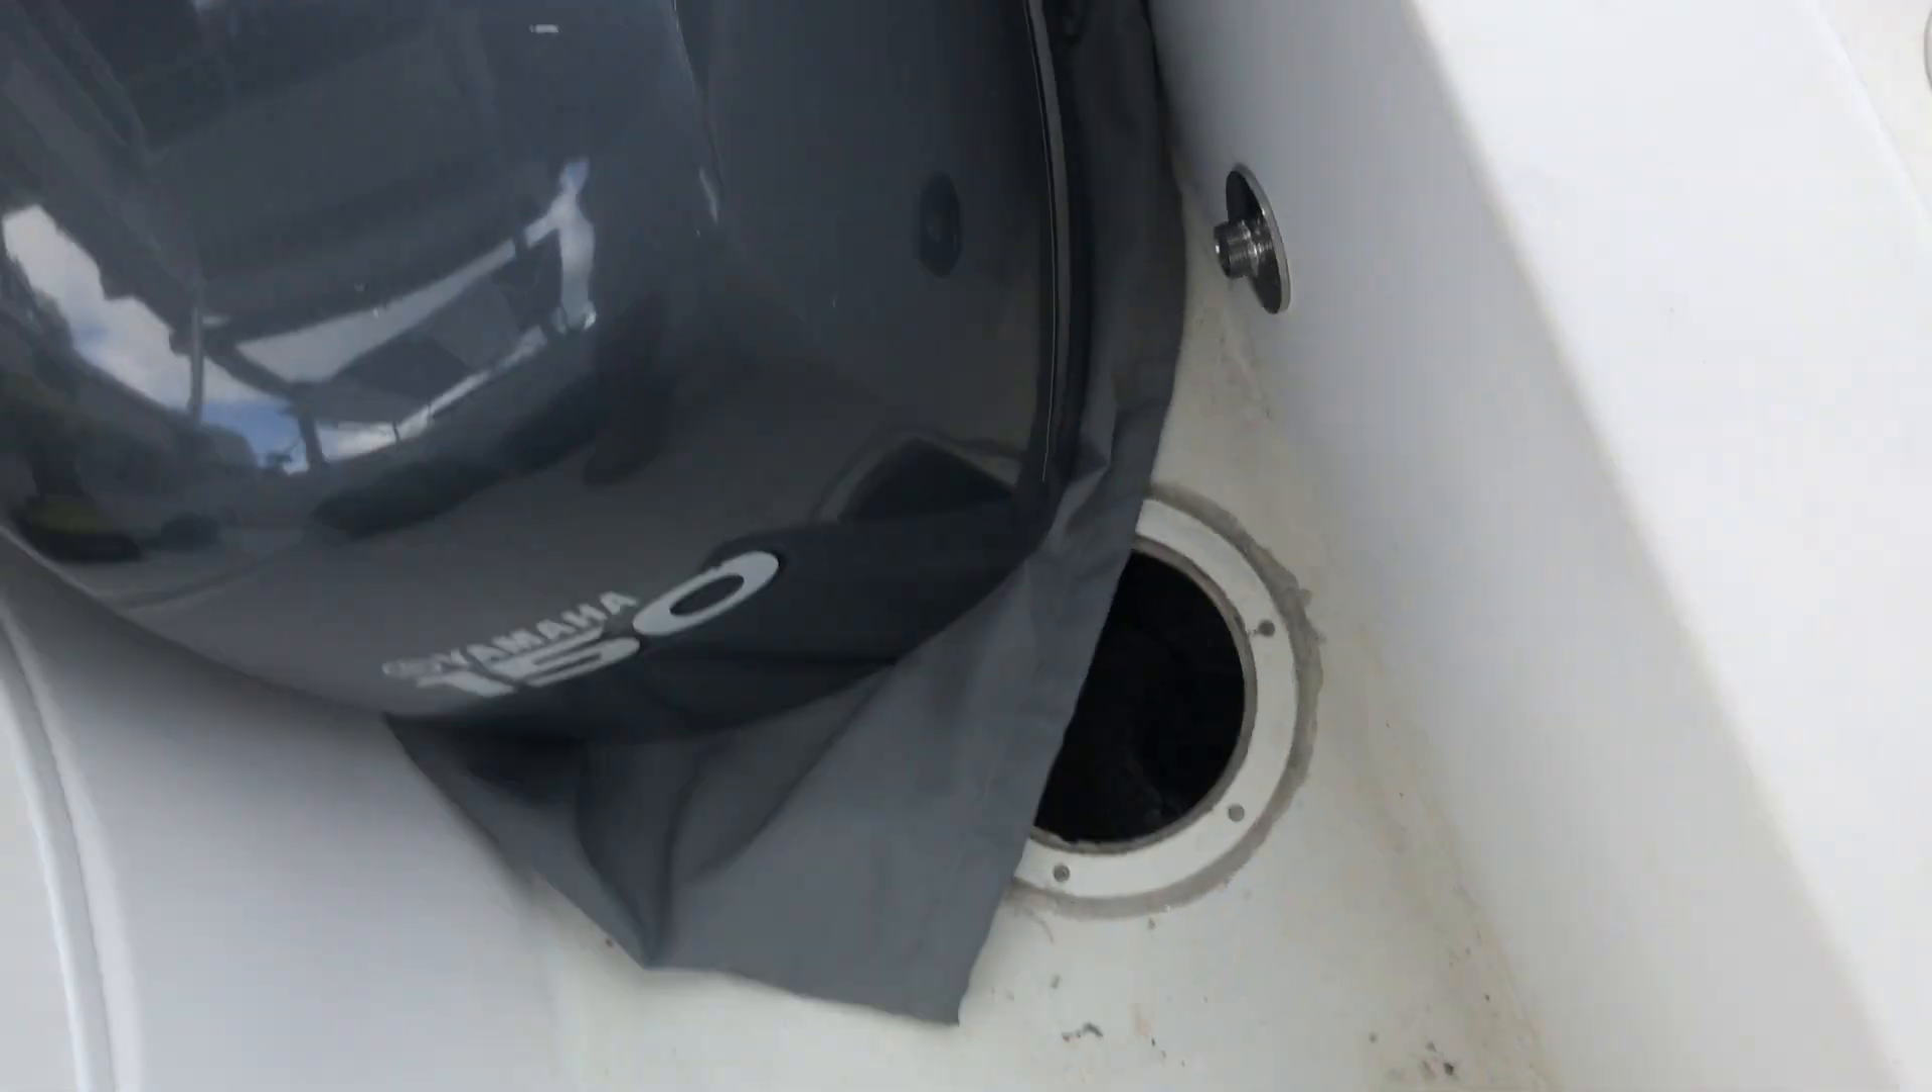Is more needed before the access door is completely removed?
No.